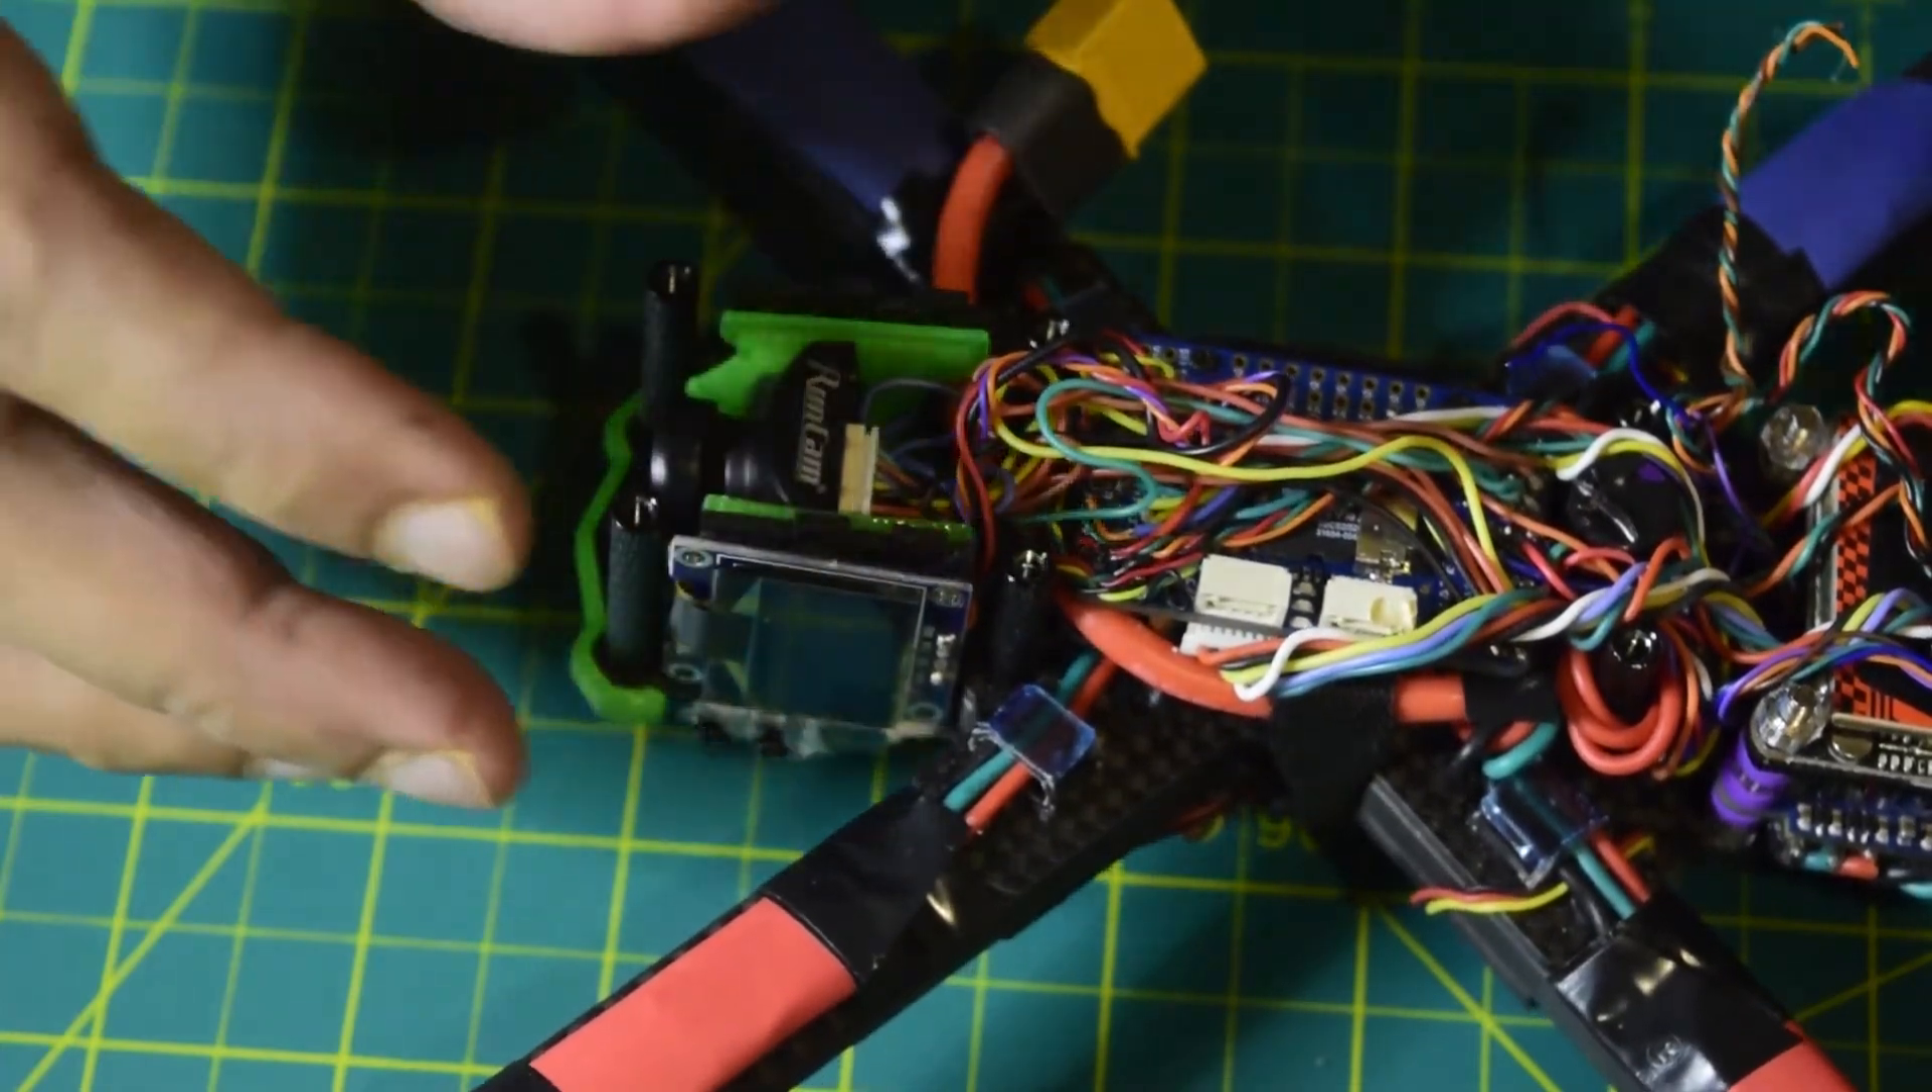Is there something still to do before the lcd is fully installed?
No.